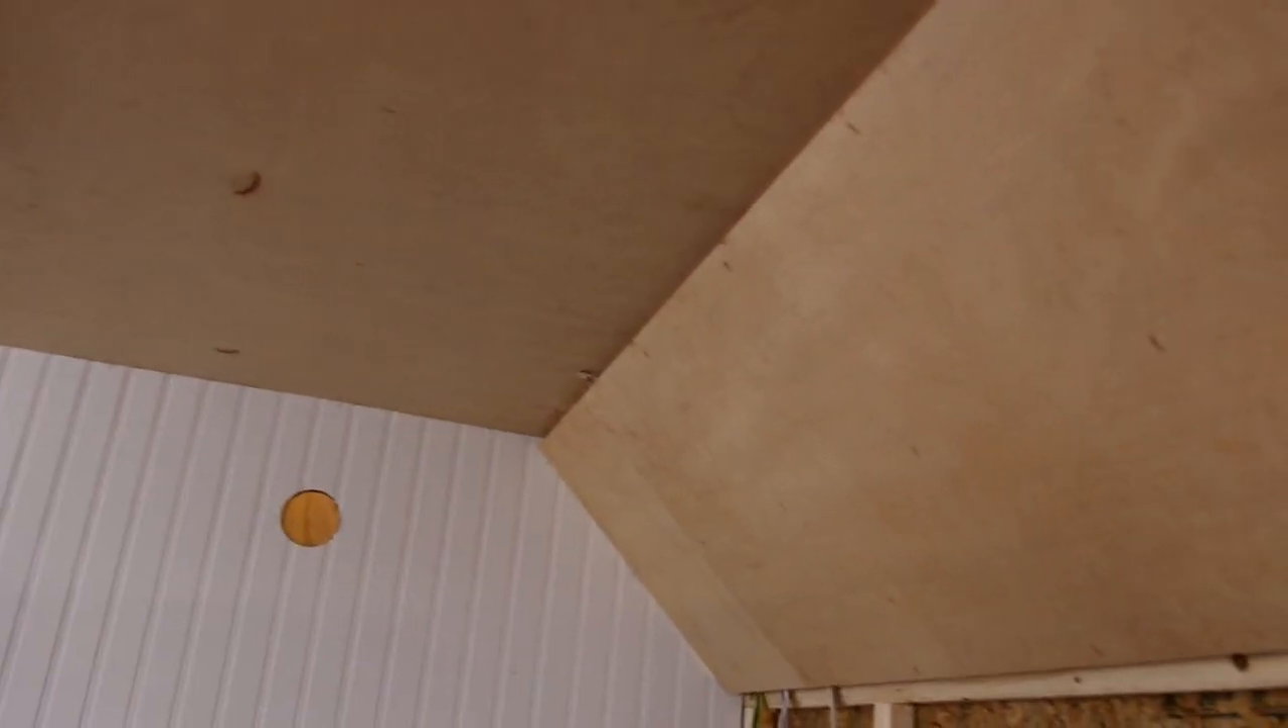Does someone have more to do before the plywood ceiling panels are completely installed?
No.